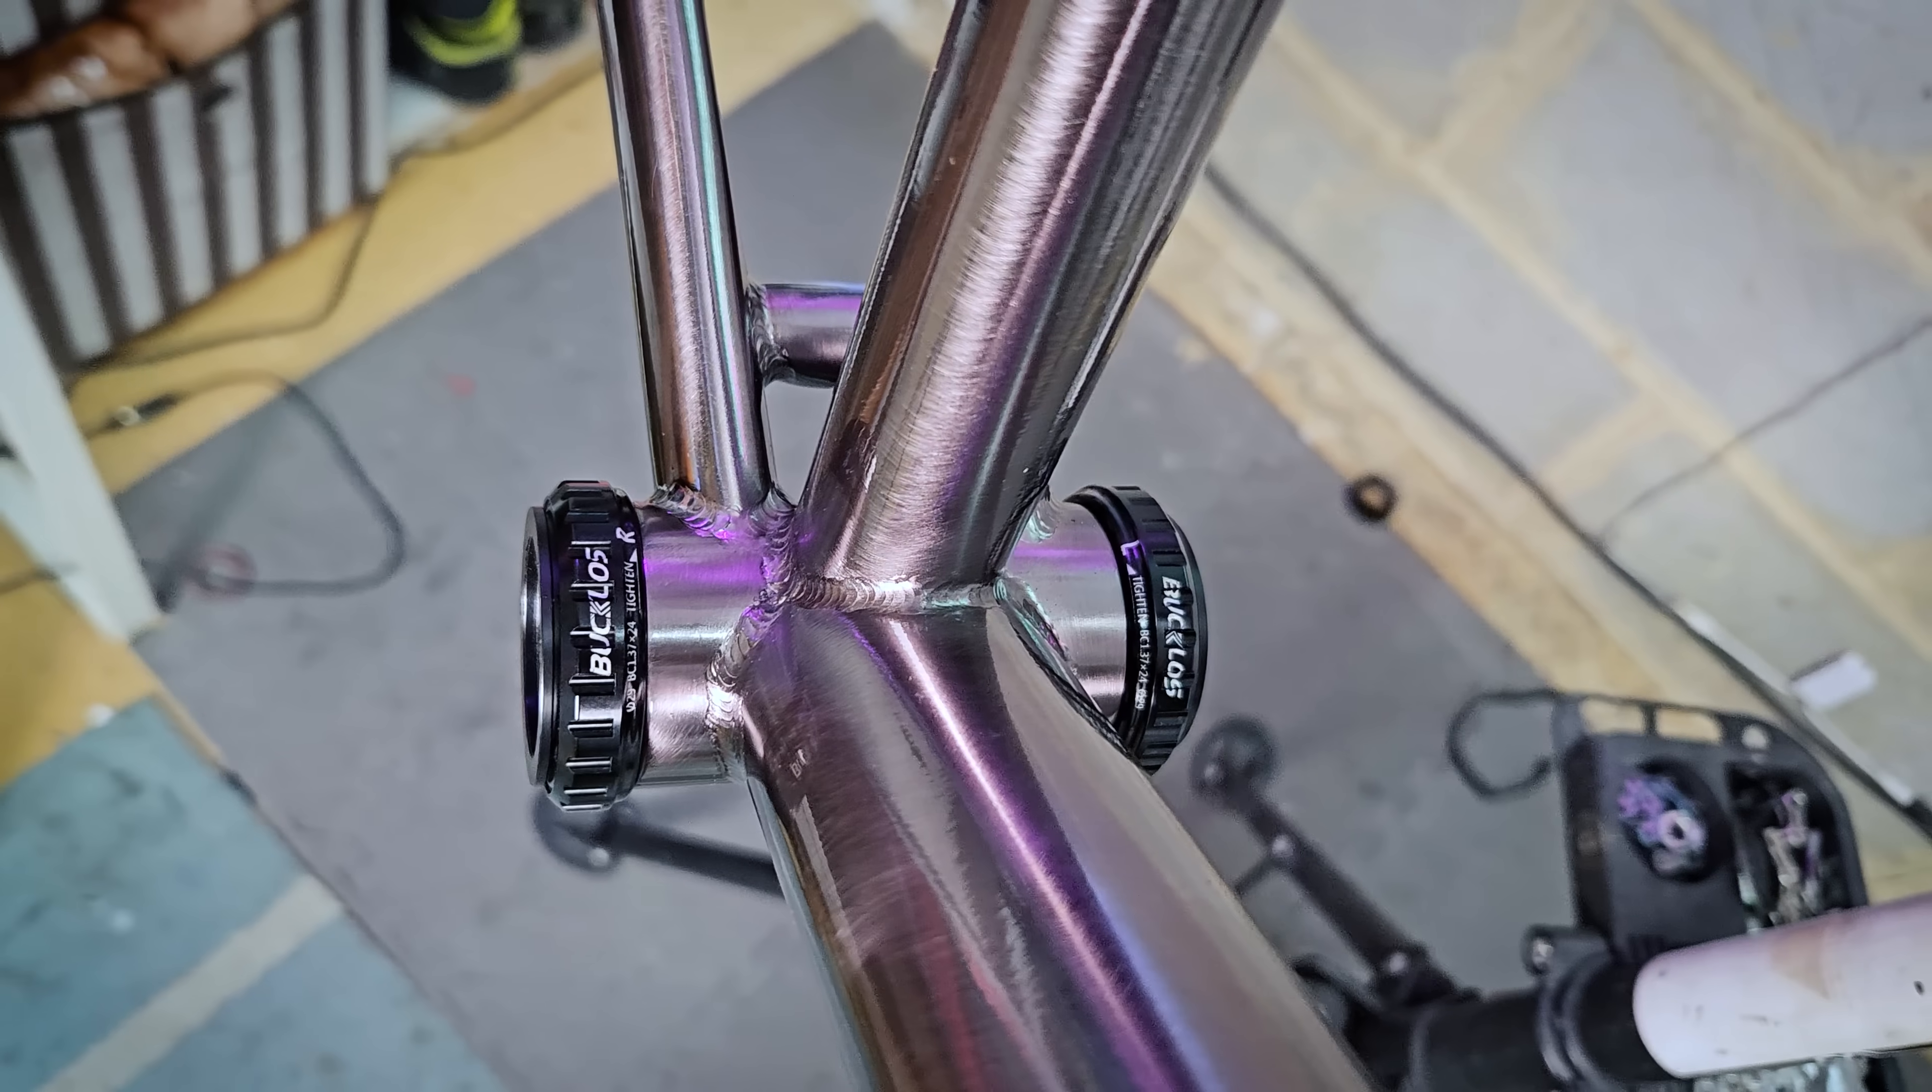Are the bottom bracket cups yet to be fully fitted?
No.